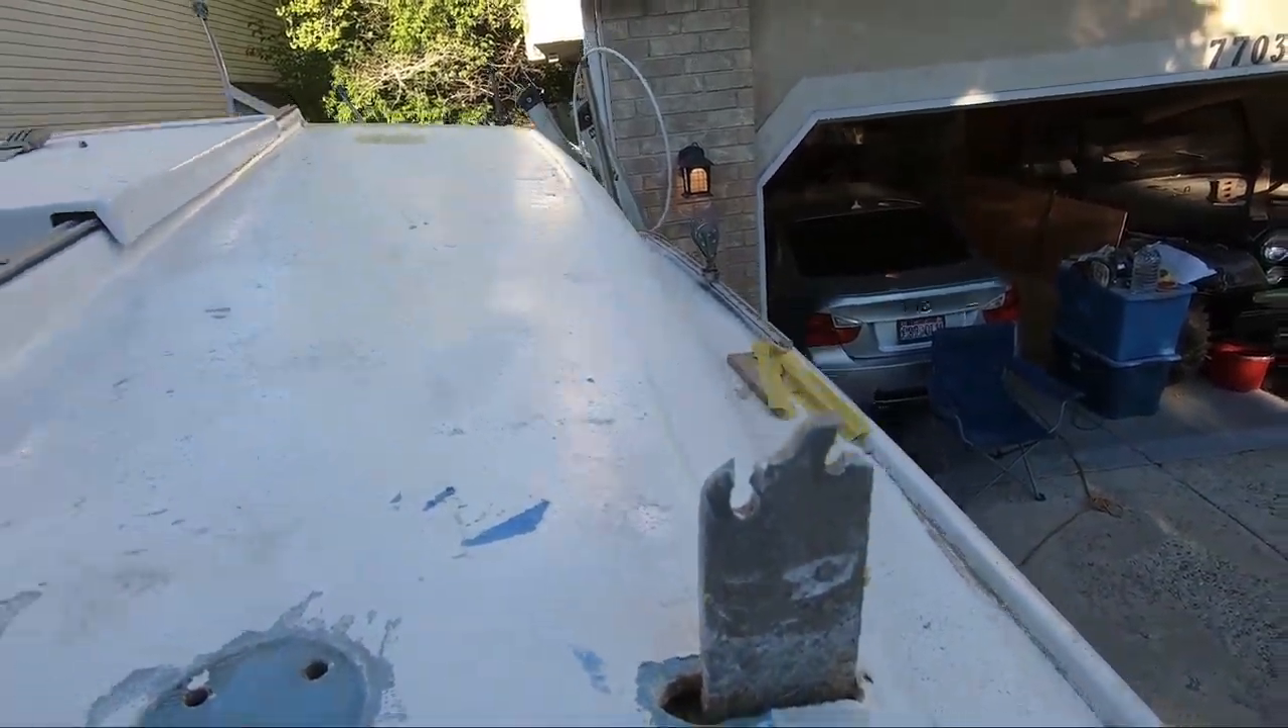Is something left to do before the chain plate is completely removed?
Yes.